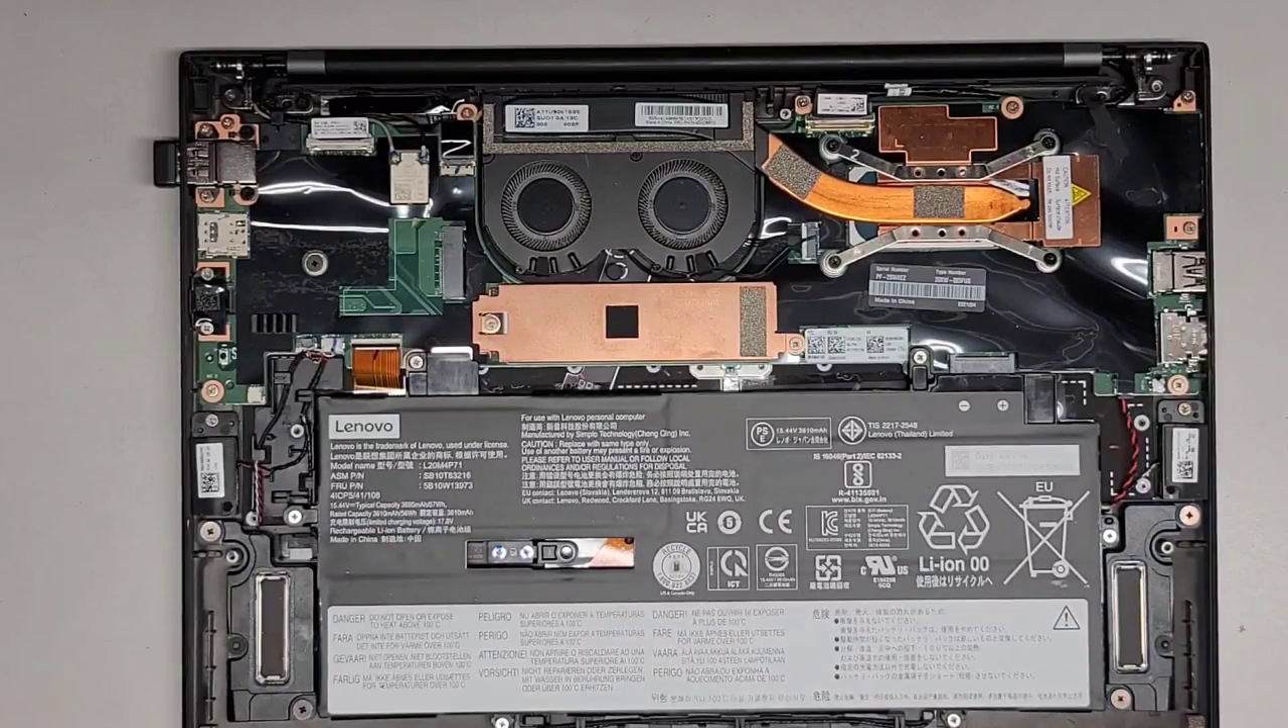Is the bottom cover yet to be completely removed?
No.